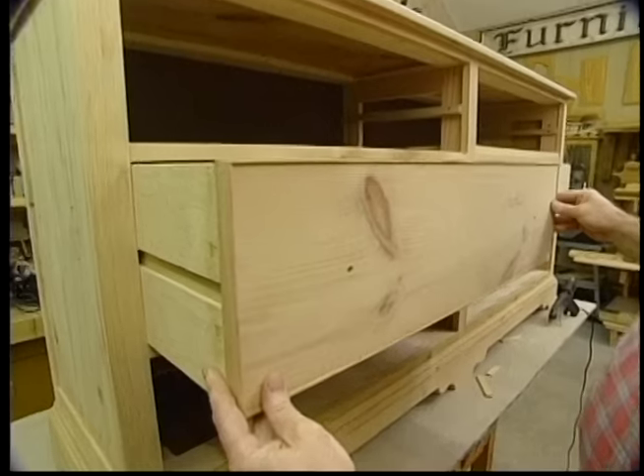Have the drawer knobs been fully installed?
No.